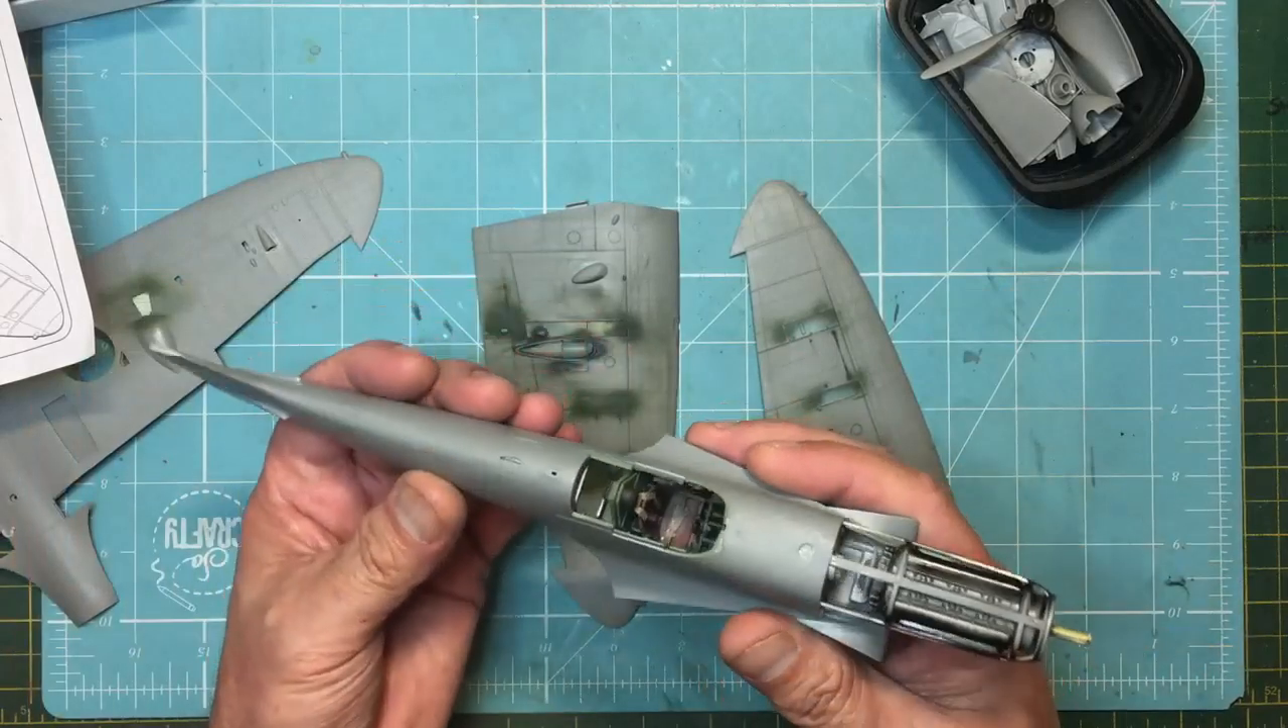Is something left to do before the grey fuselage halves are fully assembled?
No.